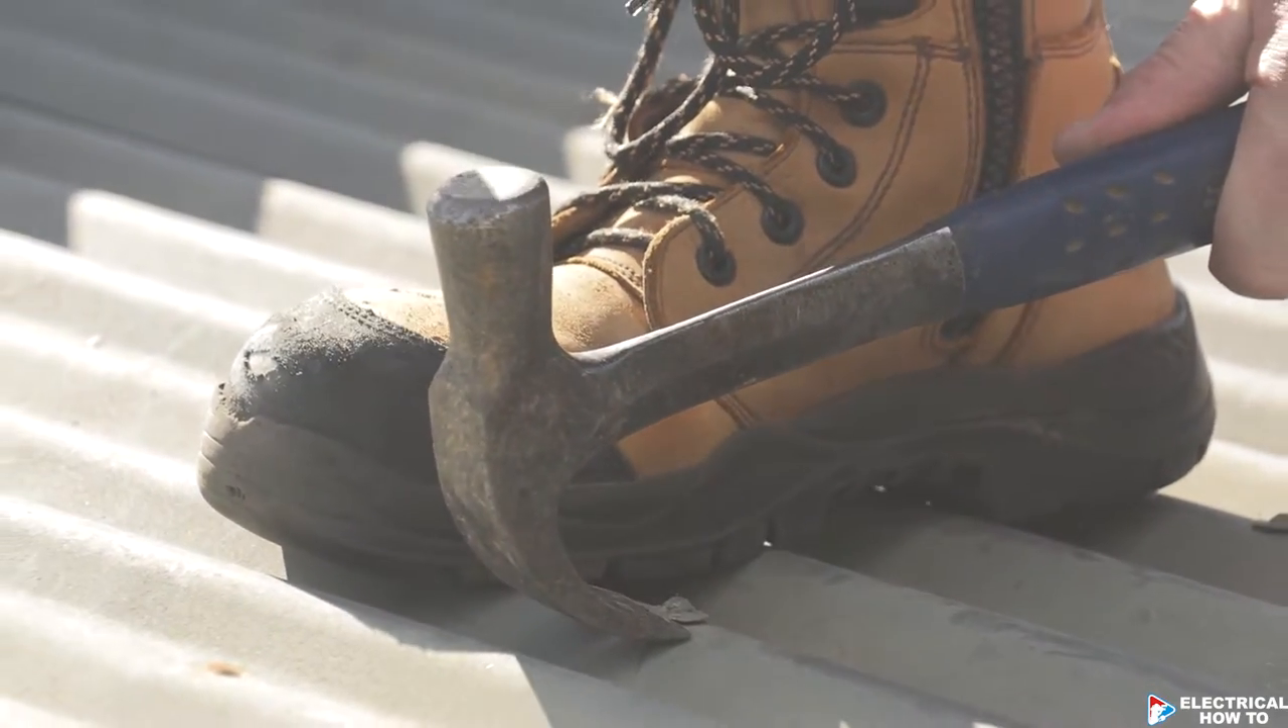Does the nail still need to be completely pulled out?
Yes.